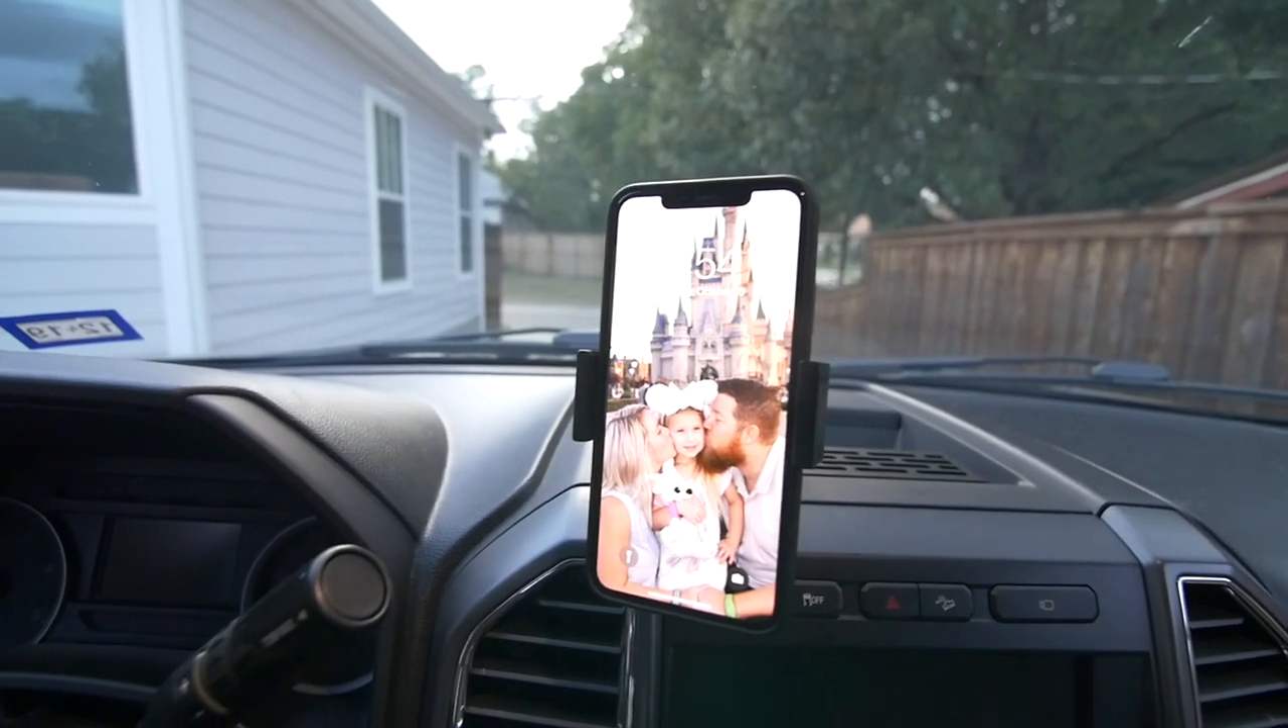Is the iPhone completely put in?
Yes.